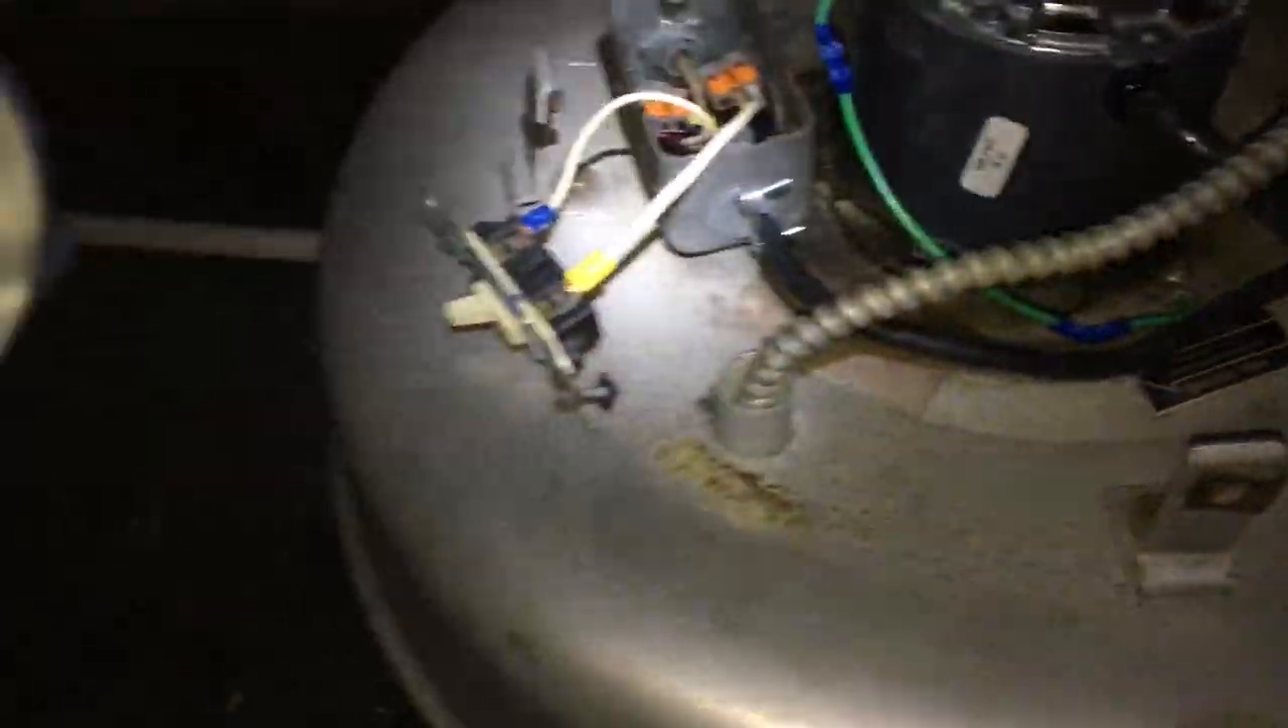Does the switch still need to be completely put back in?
Yes.